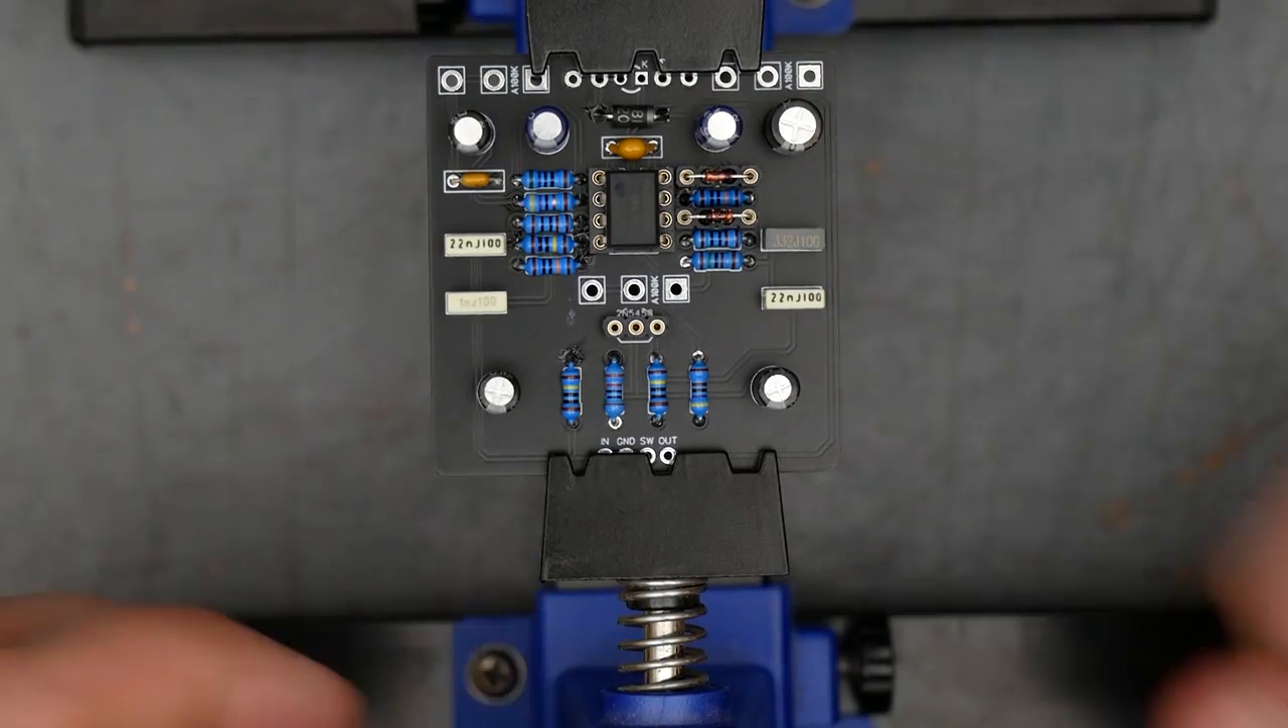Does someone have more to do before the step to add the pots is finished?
Yes.